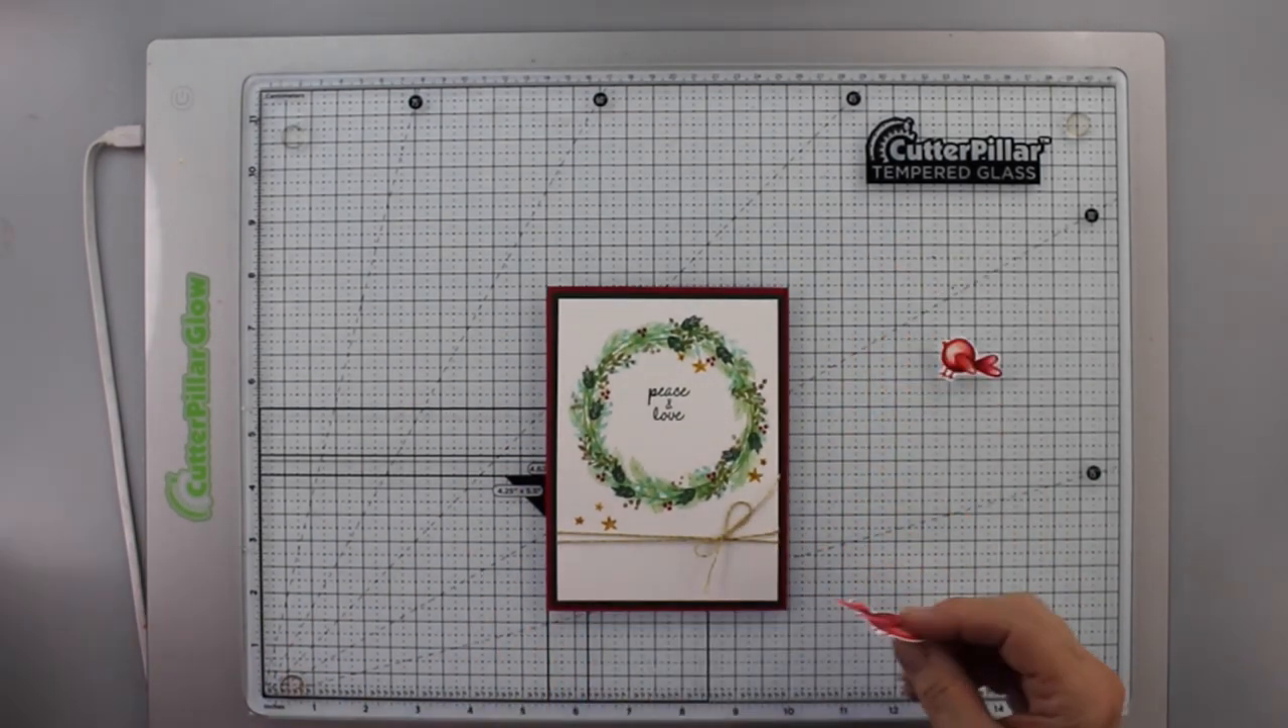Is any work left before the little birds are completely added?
Yes.